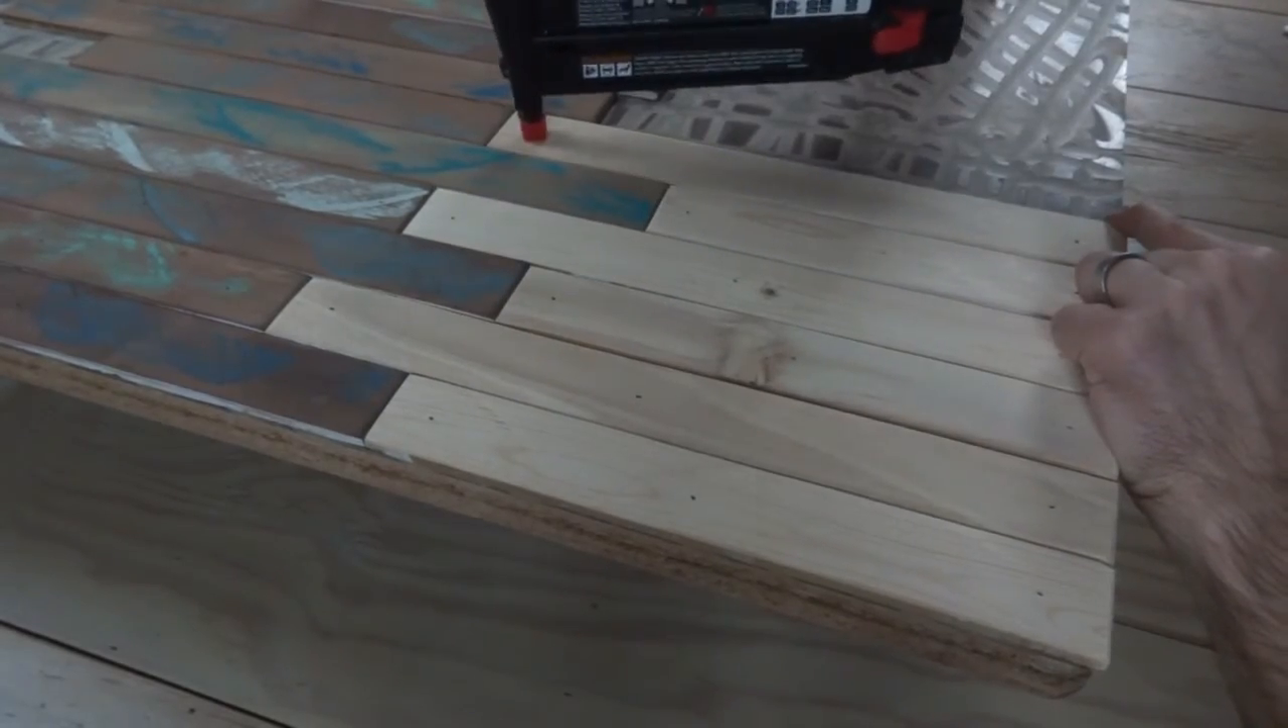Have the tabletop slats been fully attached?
No.